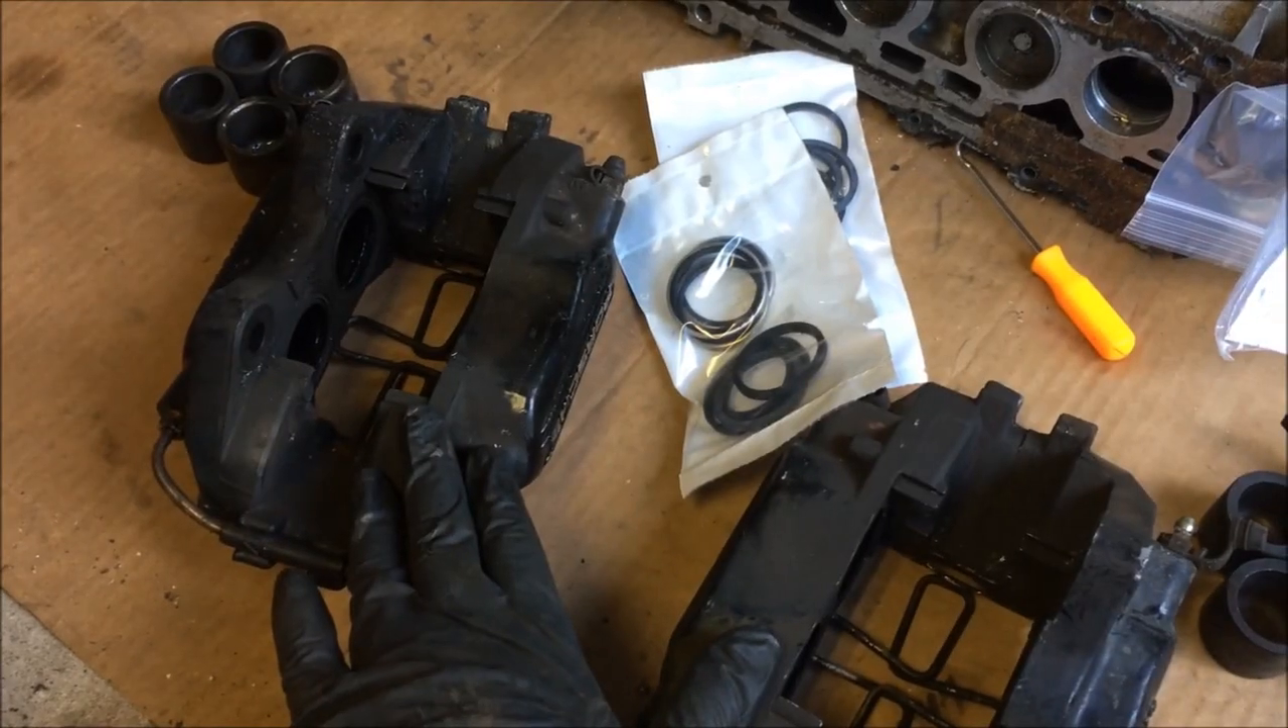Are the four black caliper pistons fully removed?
Yes.